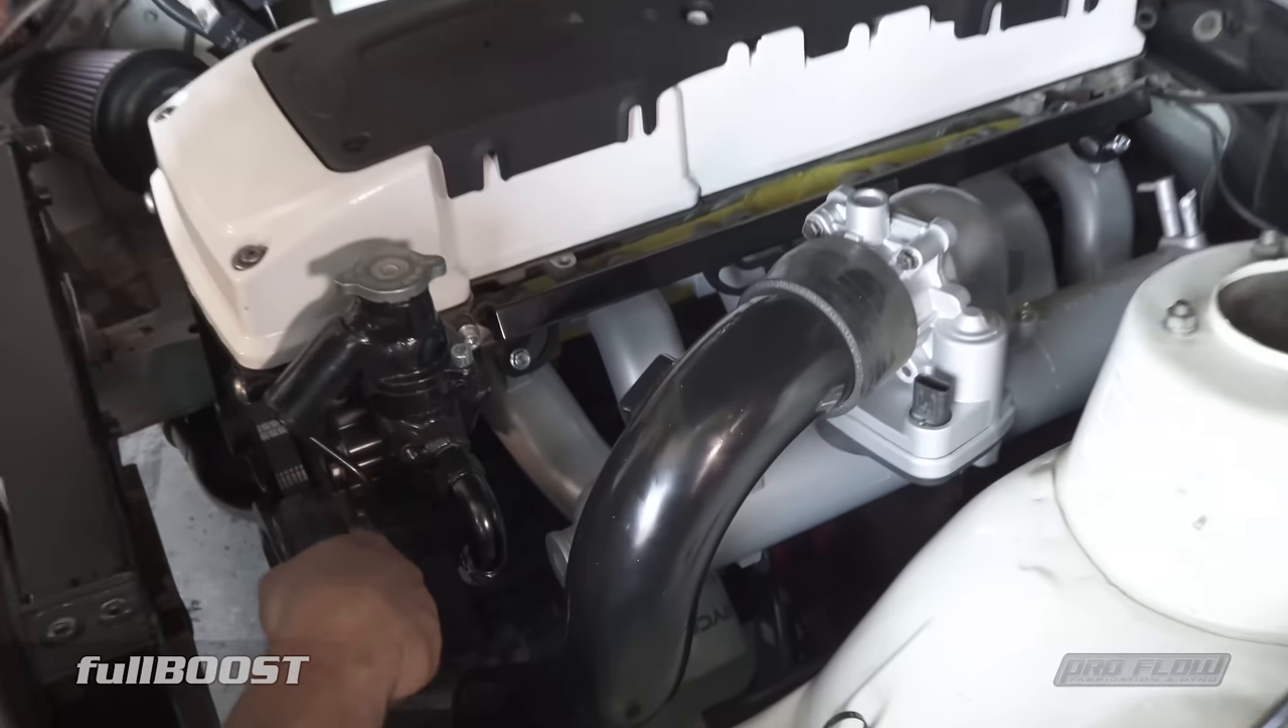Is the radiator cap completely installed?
Yes.